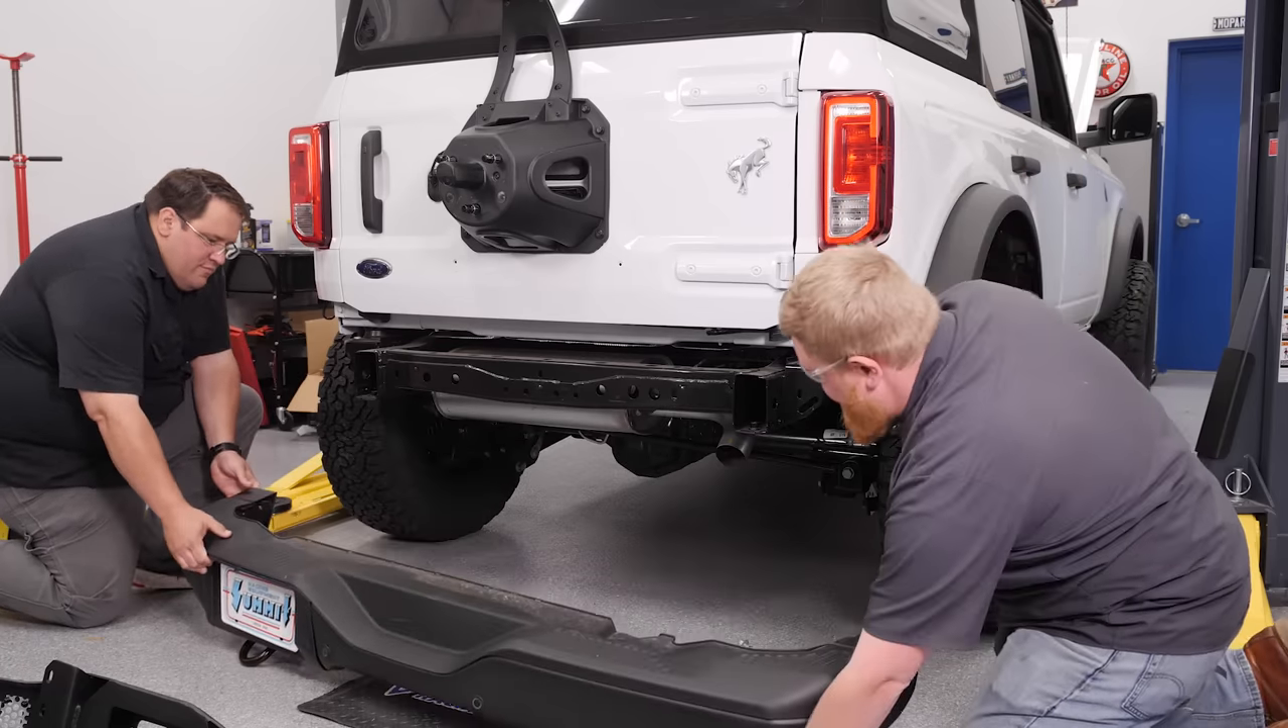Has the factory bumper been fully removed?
Yes.